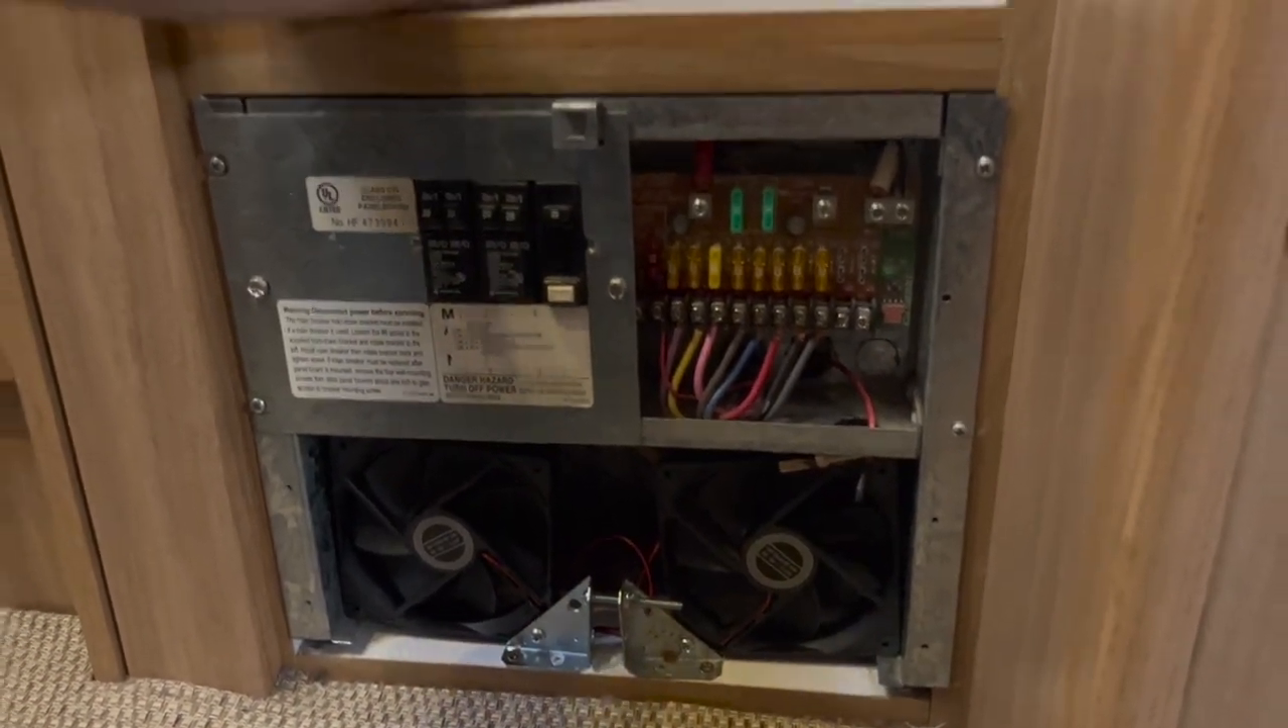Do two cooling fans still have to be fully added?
No.